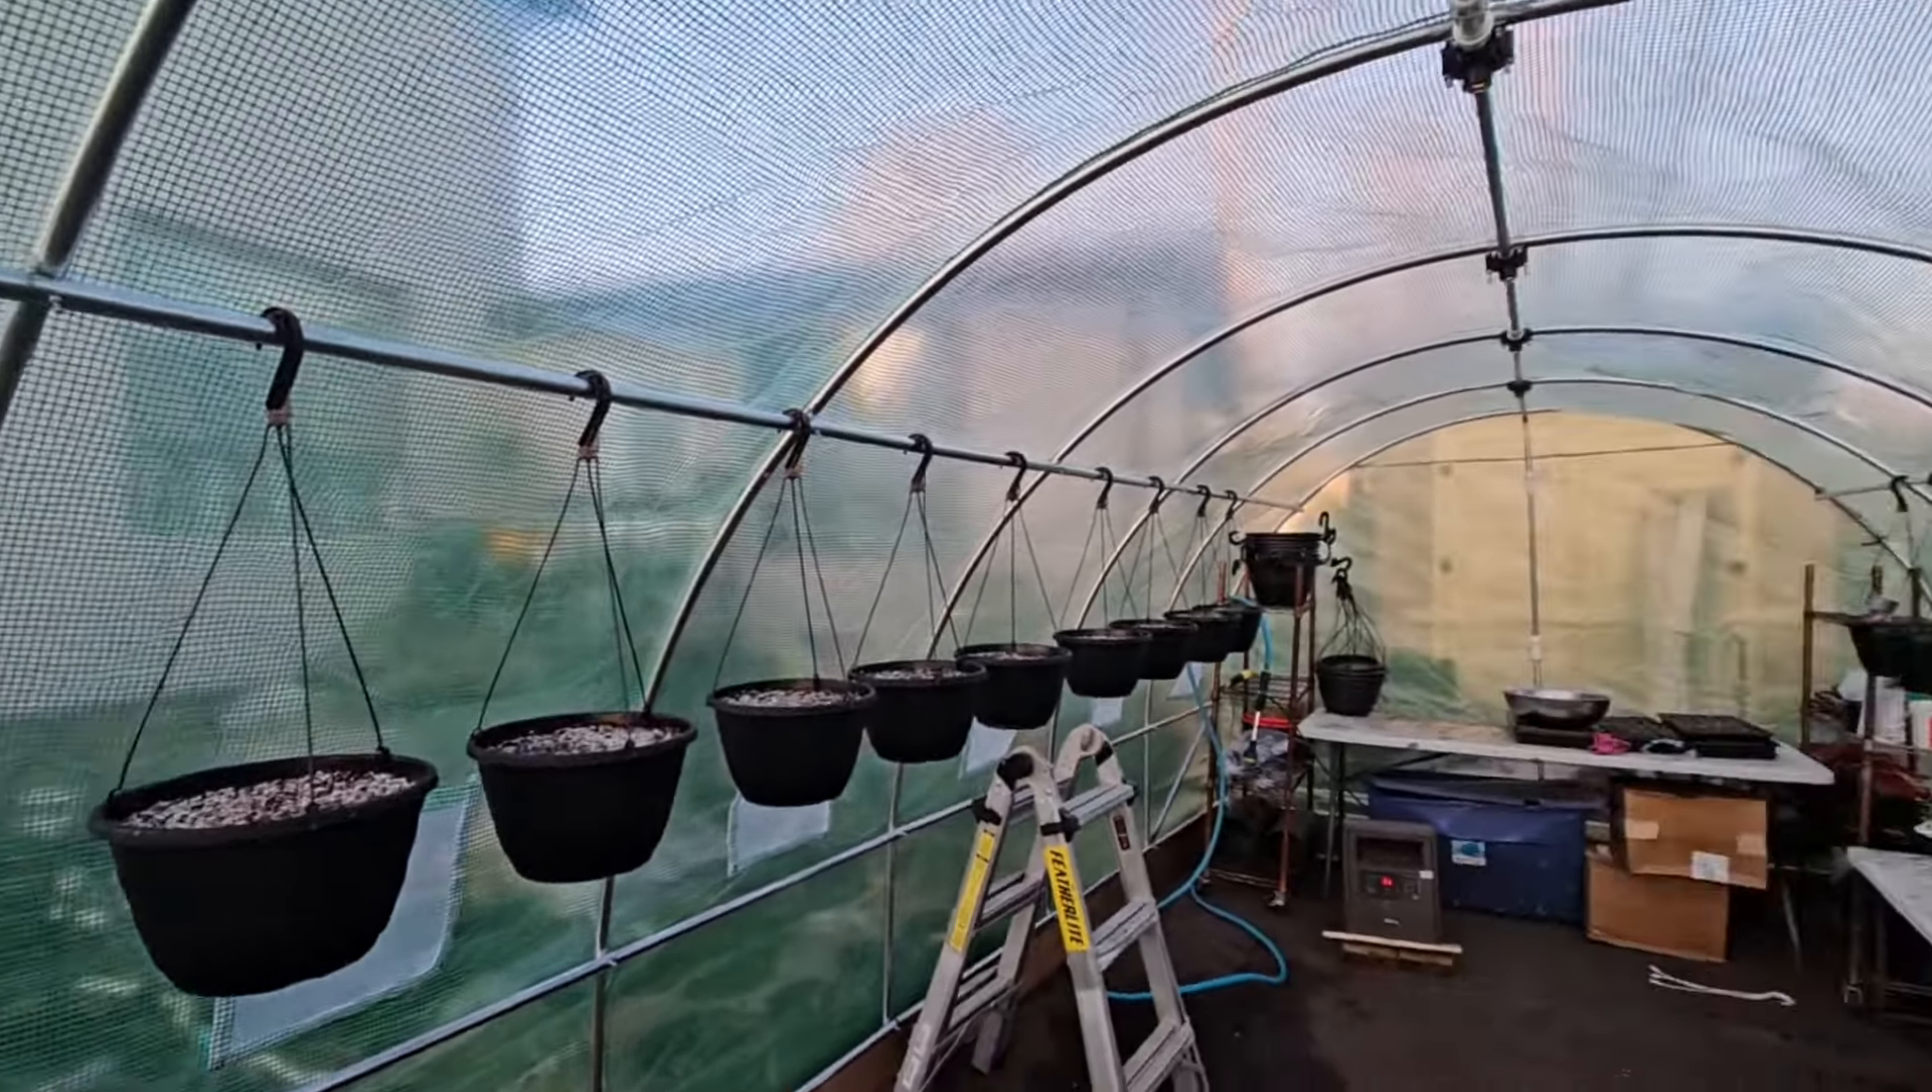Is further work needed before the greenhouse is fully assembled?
No.